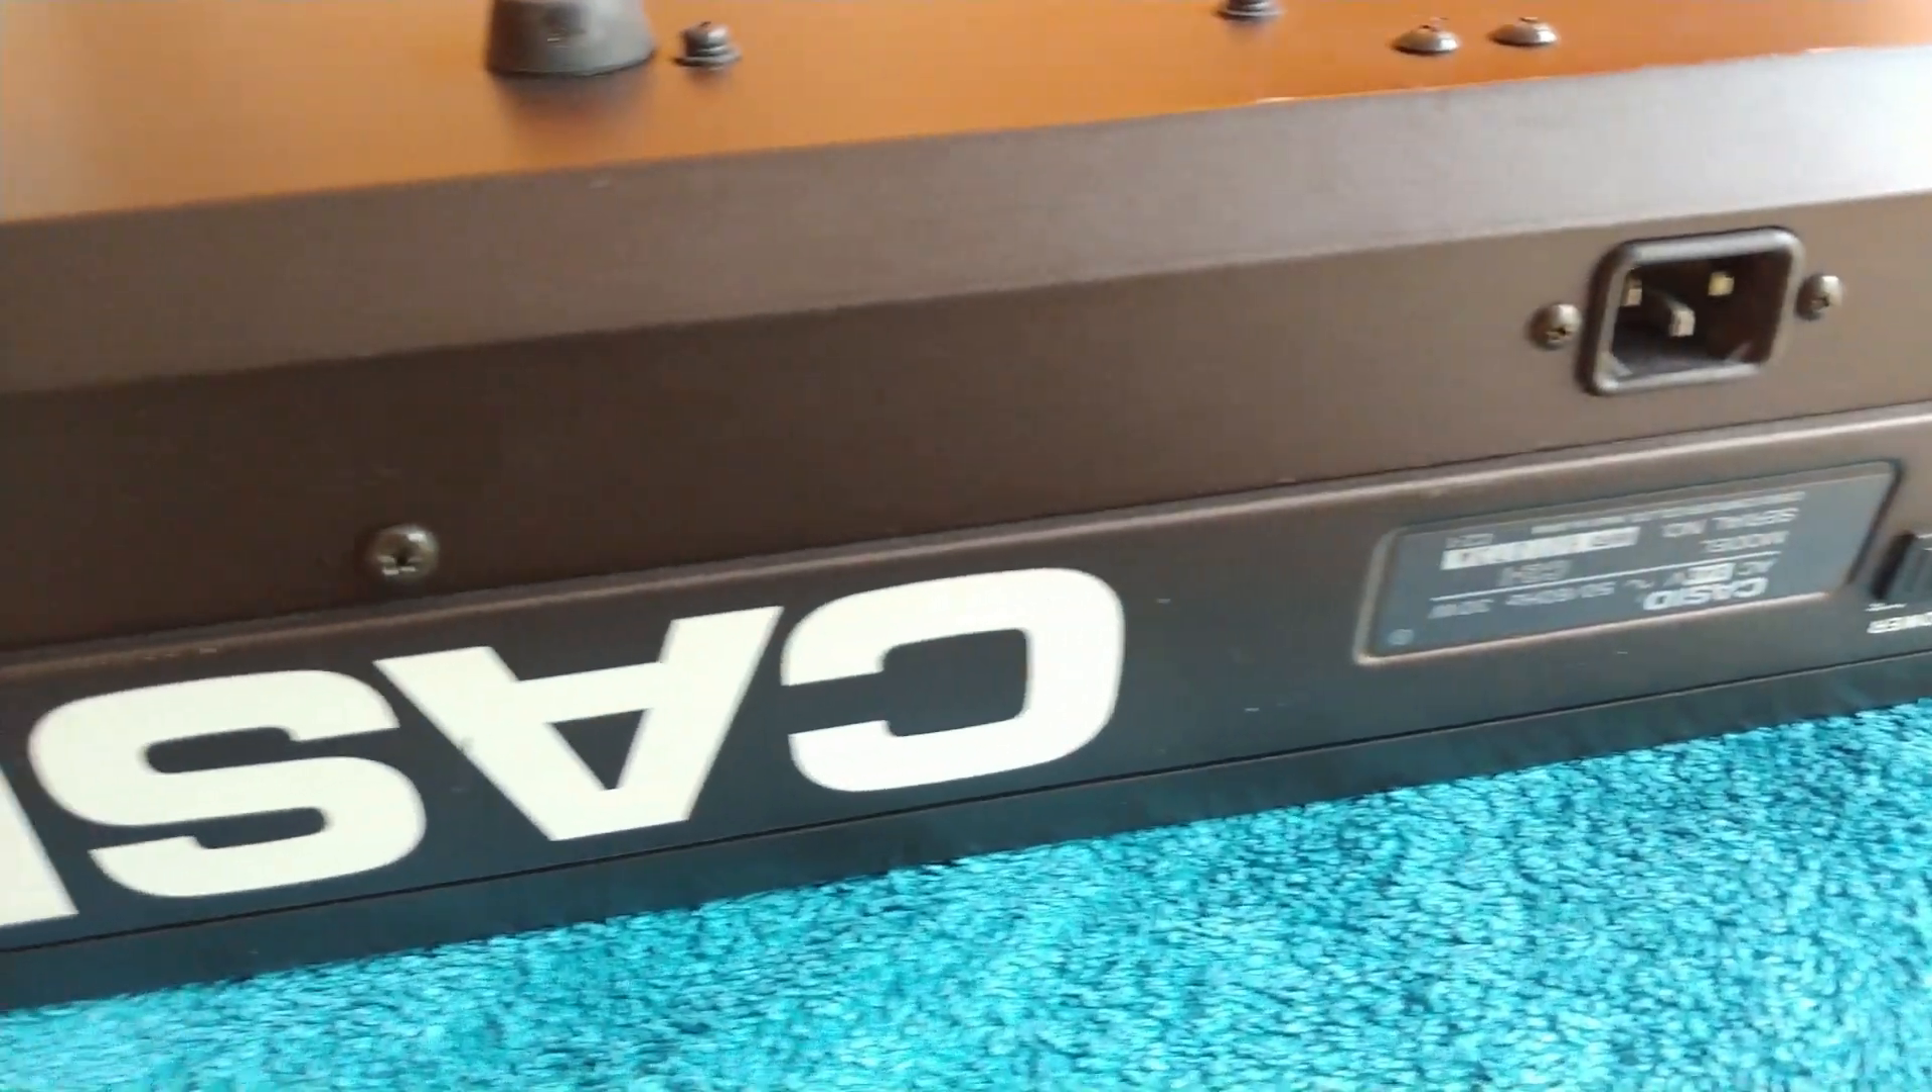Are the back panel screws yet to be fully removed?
Yes.